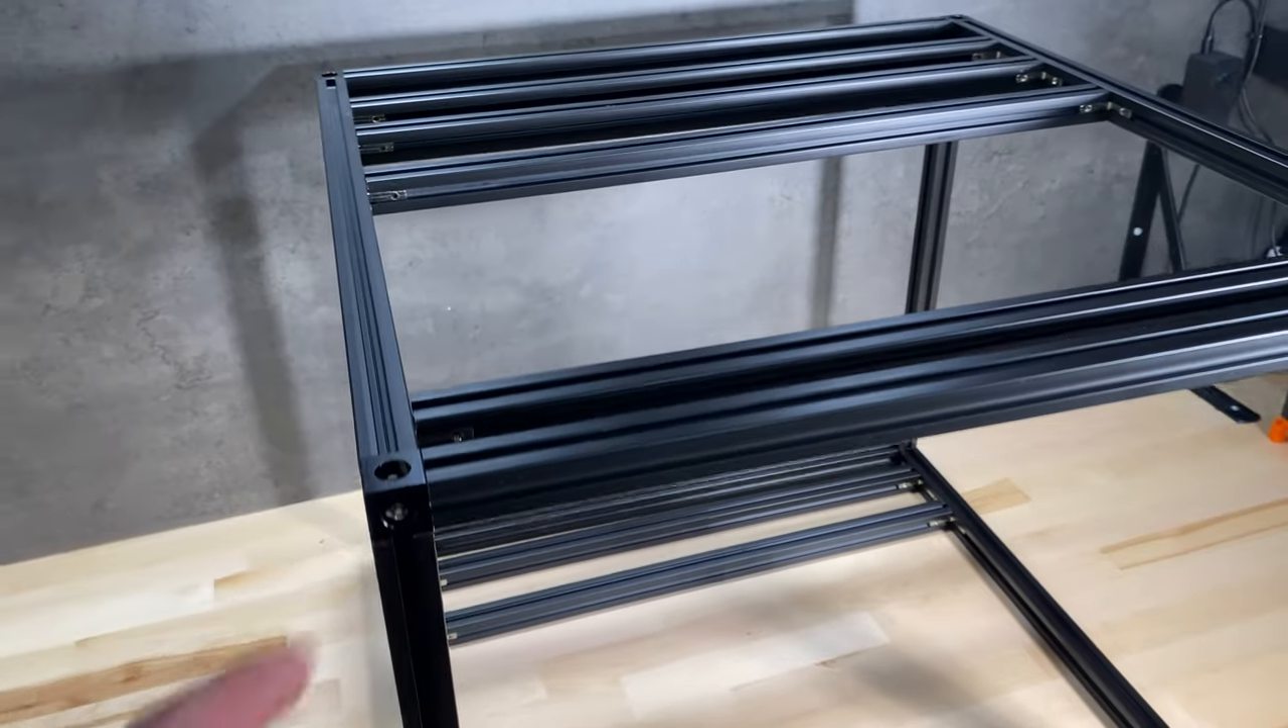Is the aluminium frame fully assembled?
Yes.